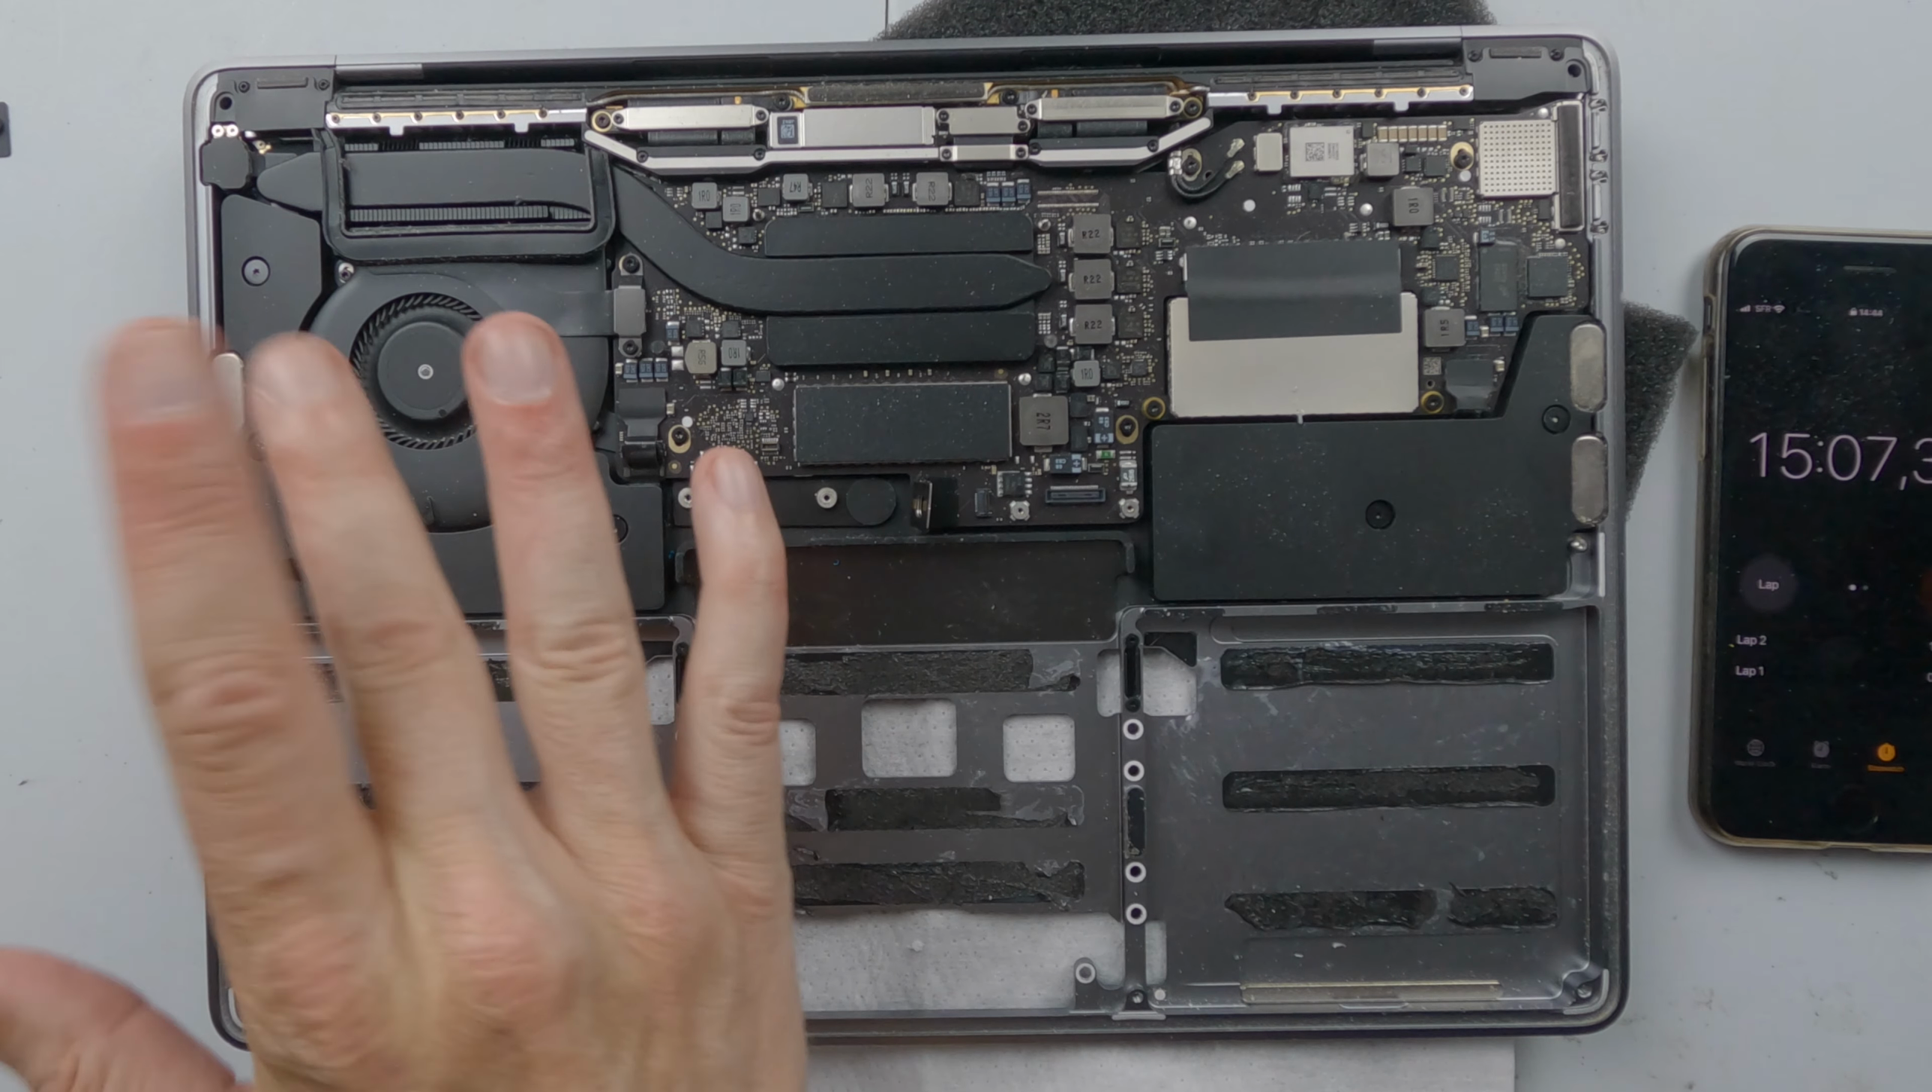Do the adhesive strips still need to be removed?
Yes.